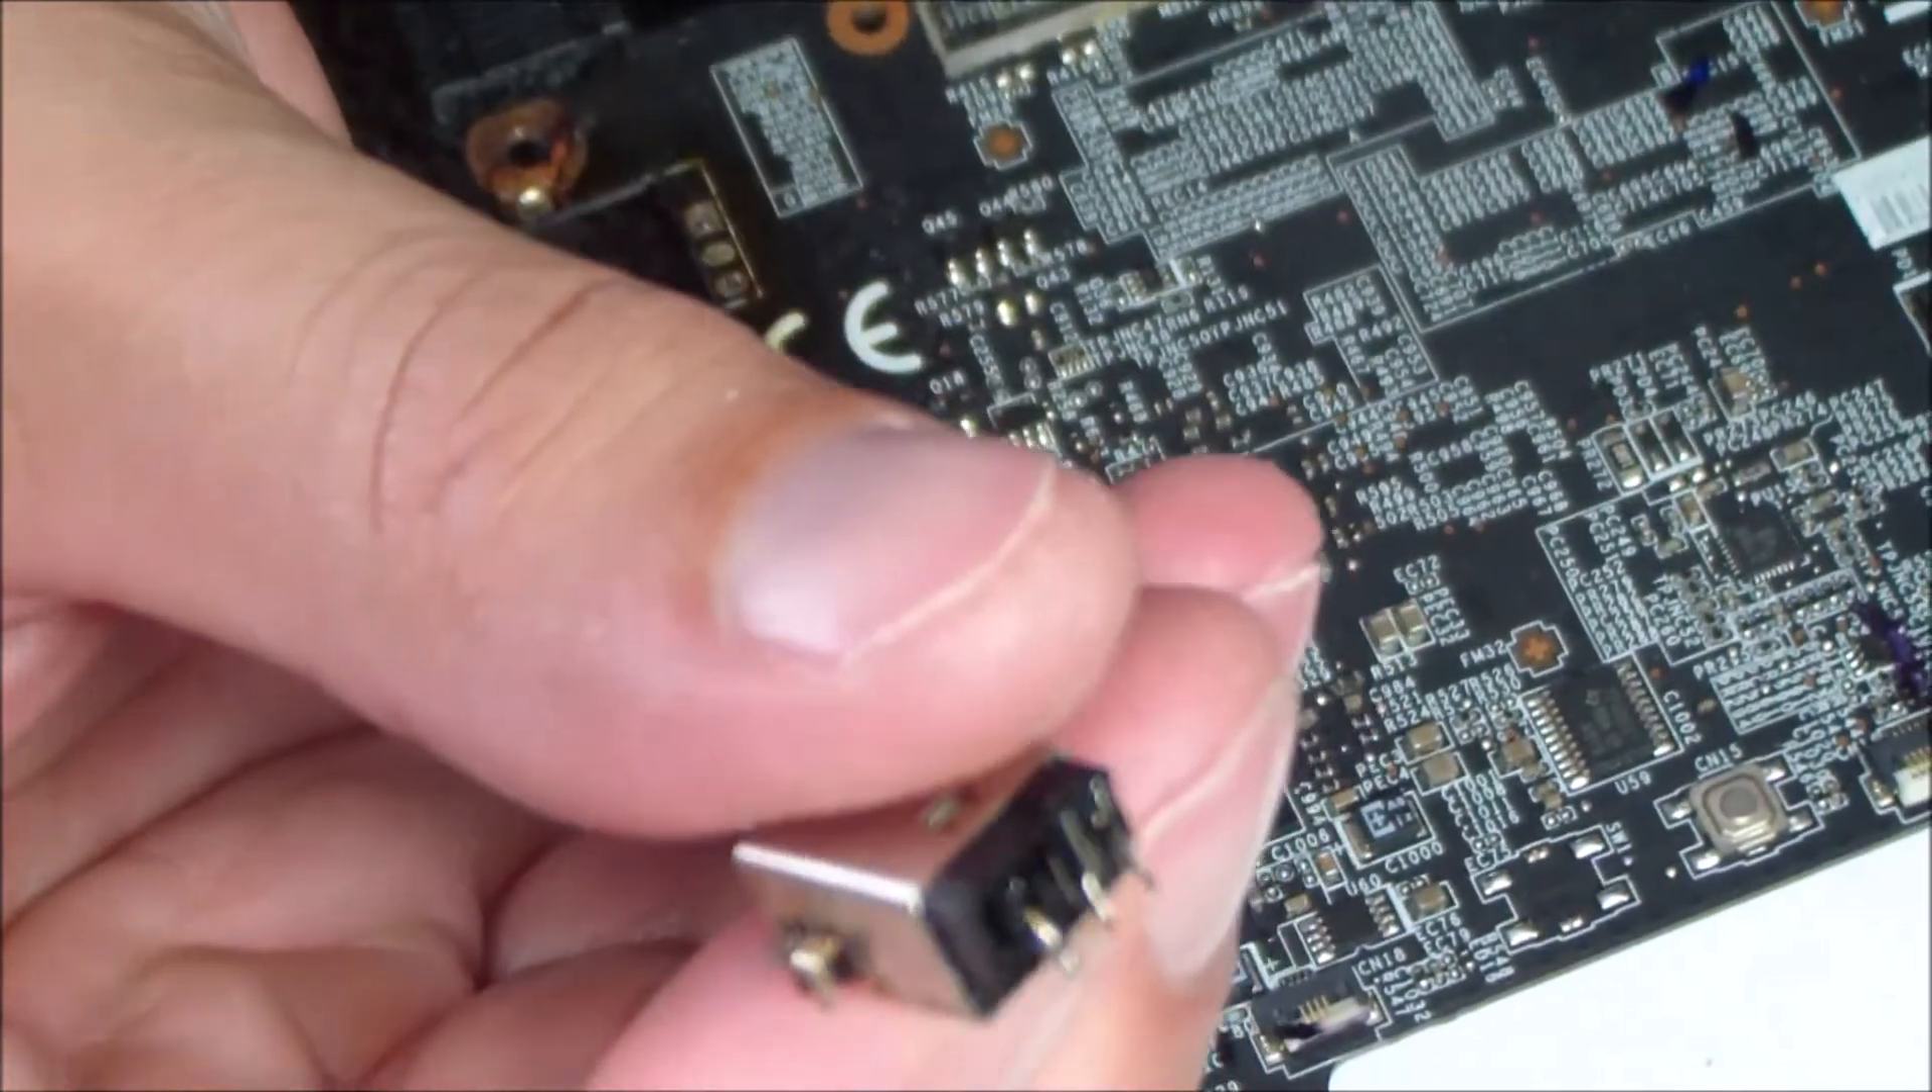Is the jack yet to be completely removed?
No.